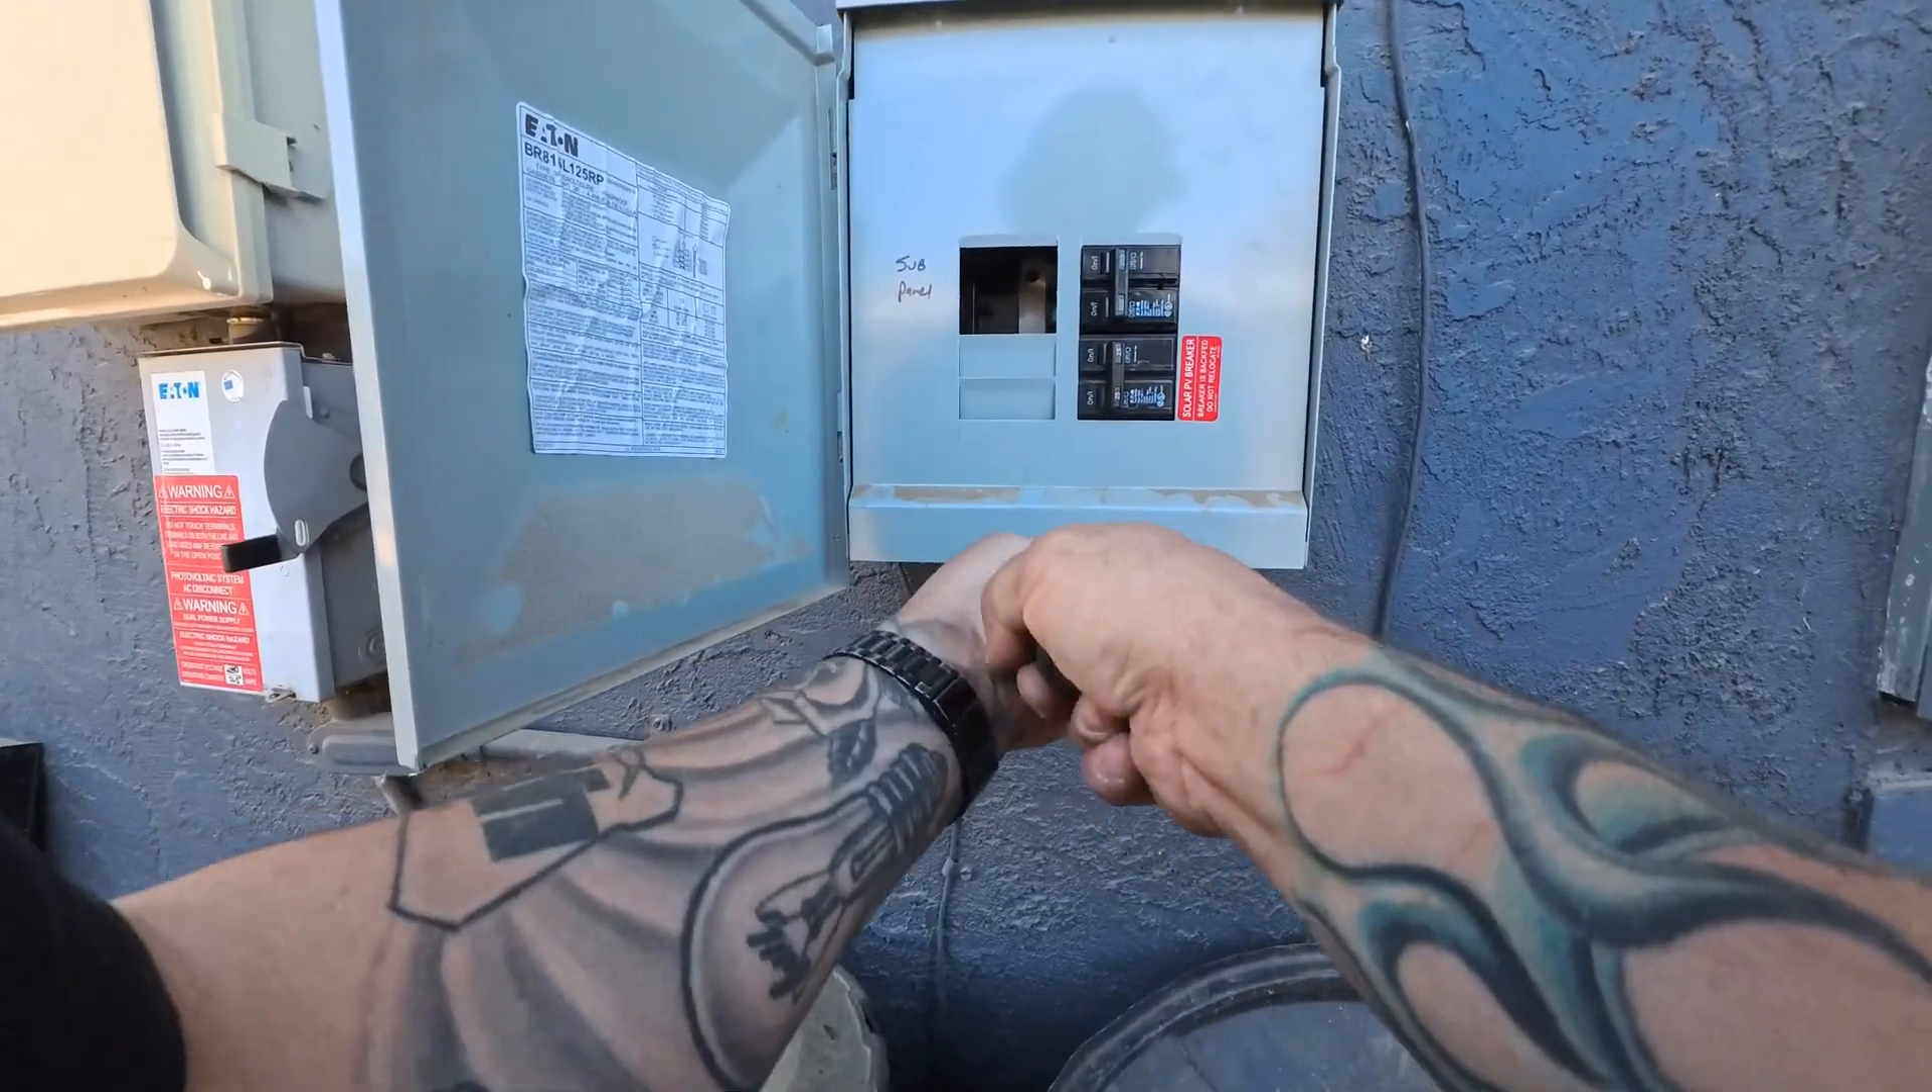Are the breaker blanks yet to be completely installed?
Yes.